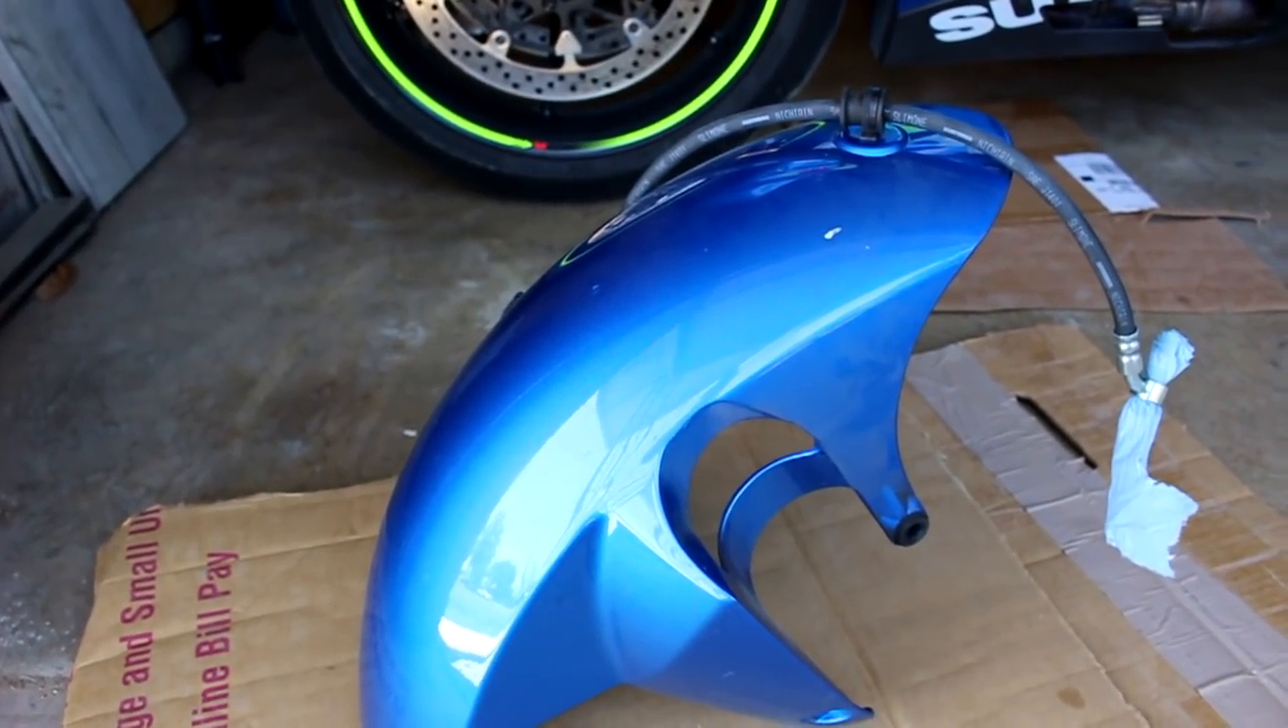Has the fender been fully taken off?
Yes.